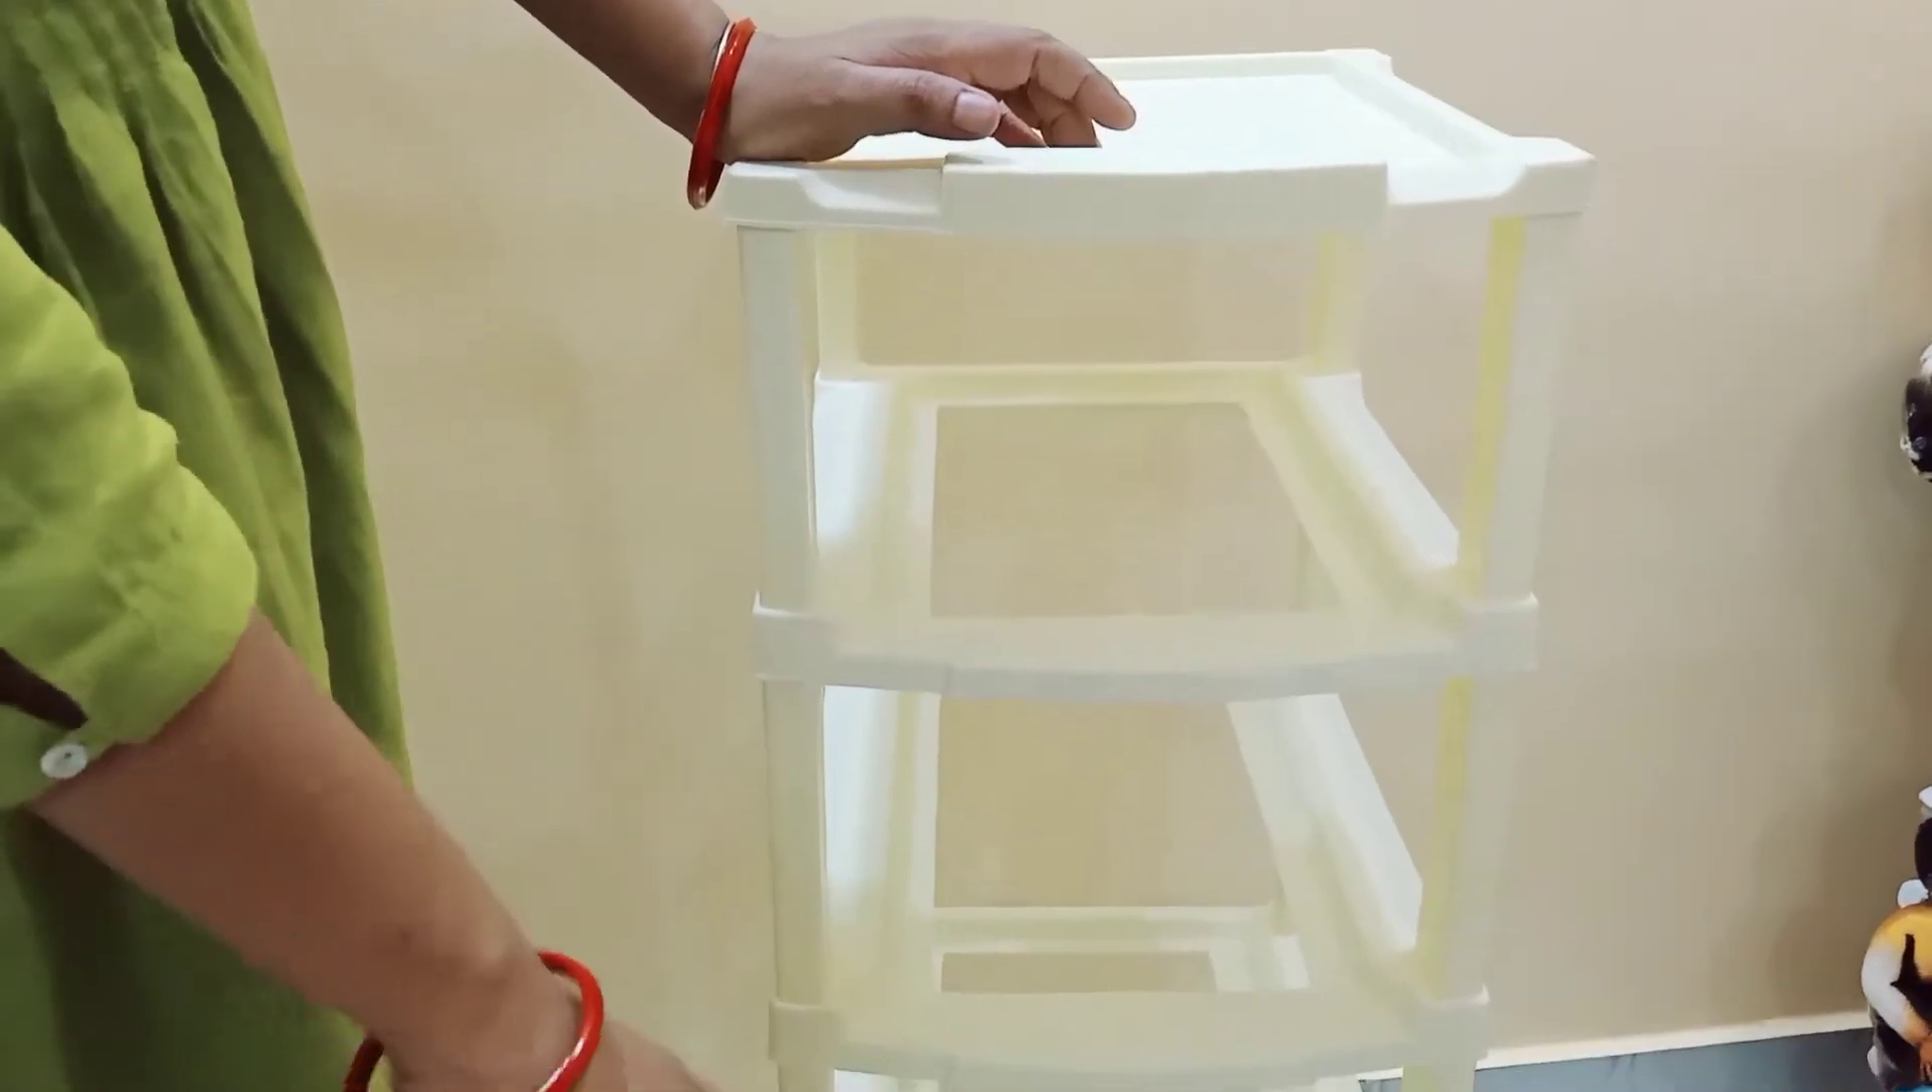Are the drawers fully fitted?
No.